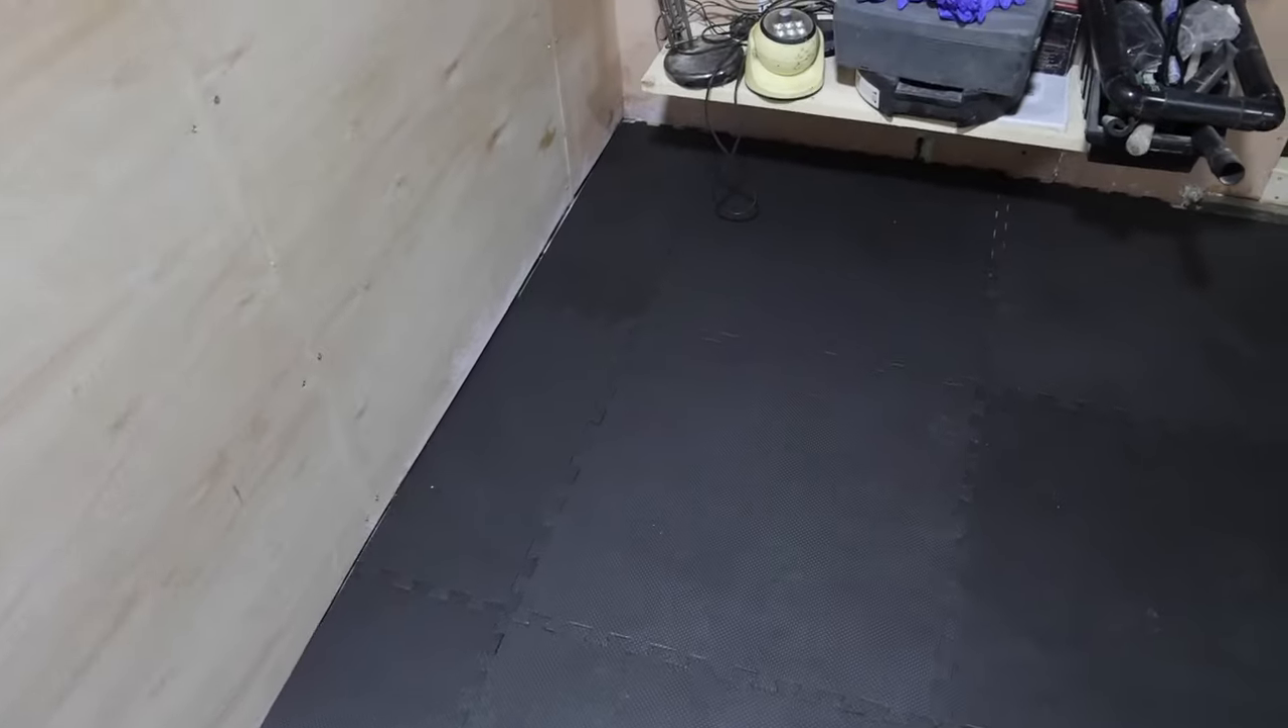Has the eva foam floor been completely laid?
Yes.